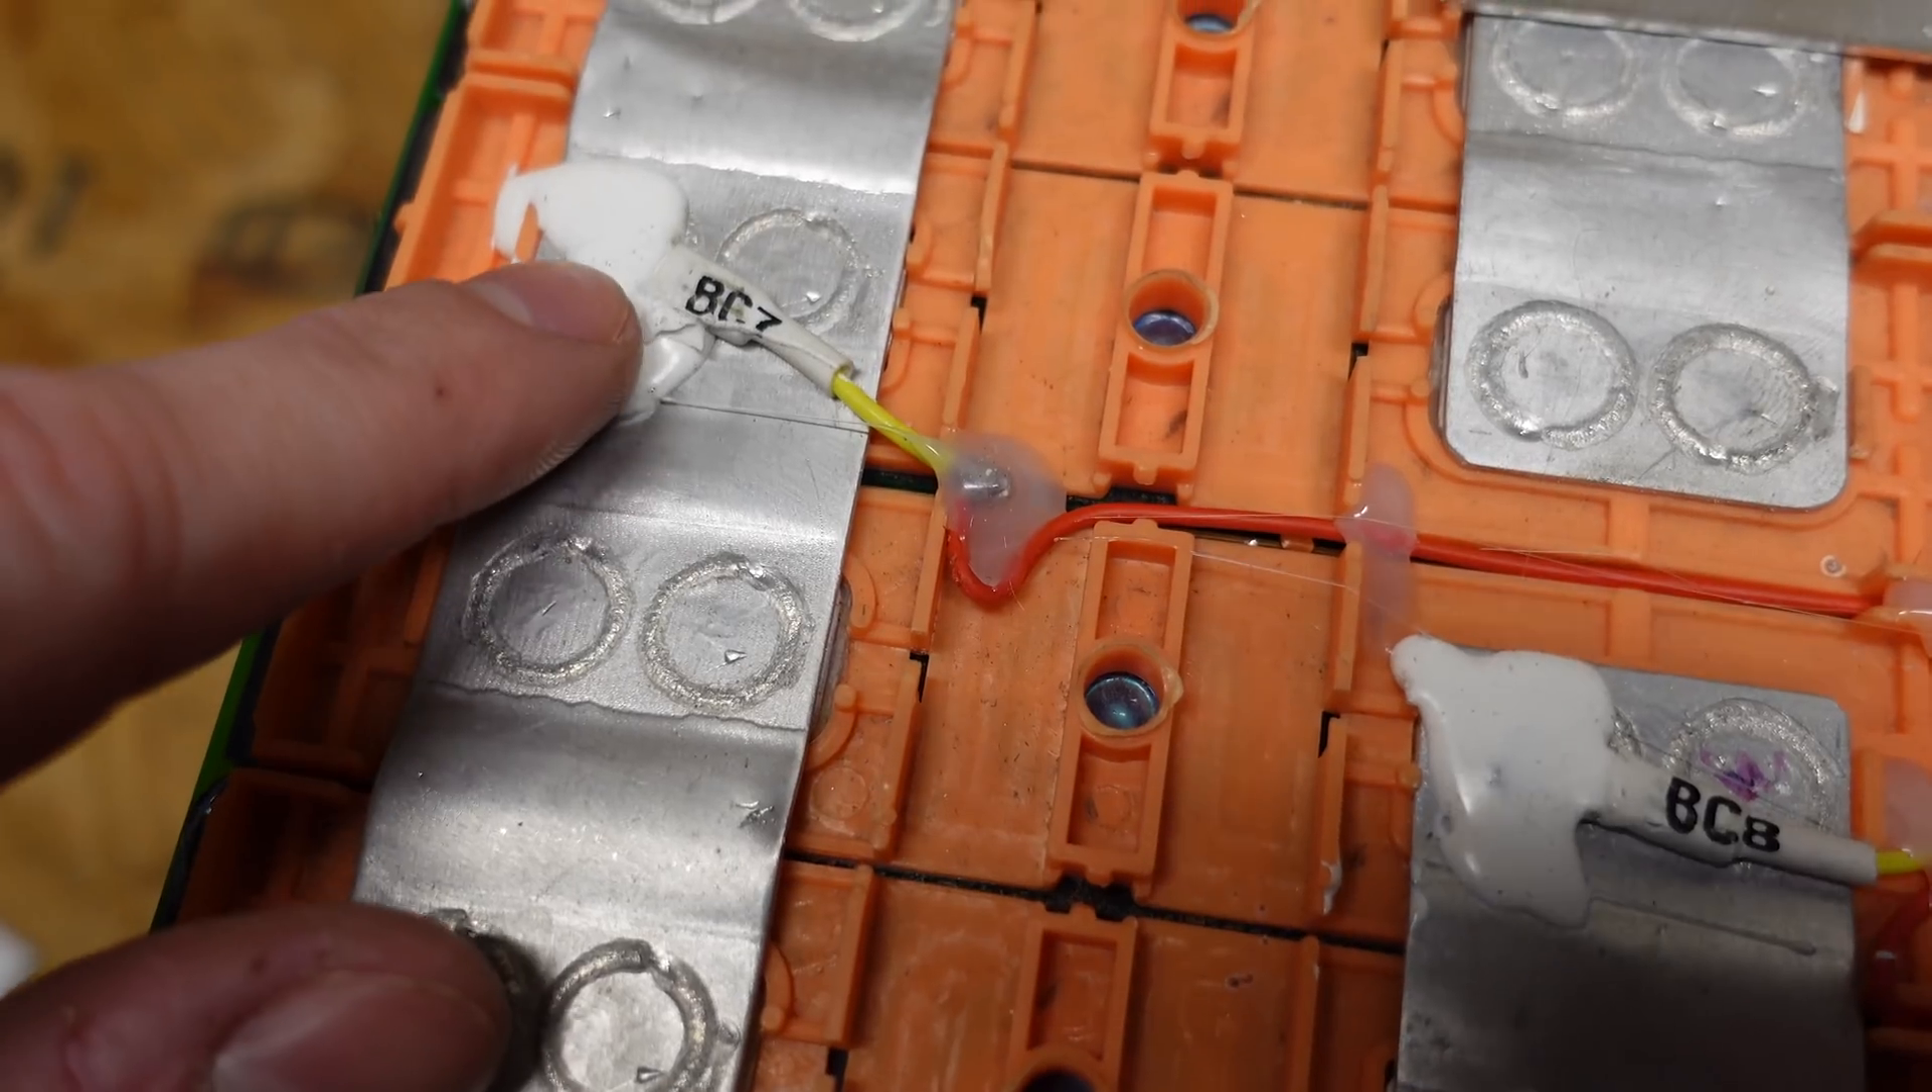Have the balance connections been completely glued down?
Yes.